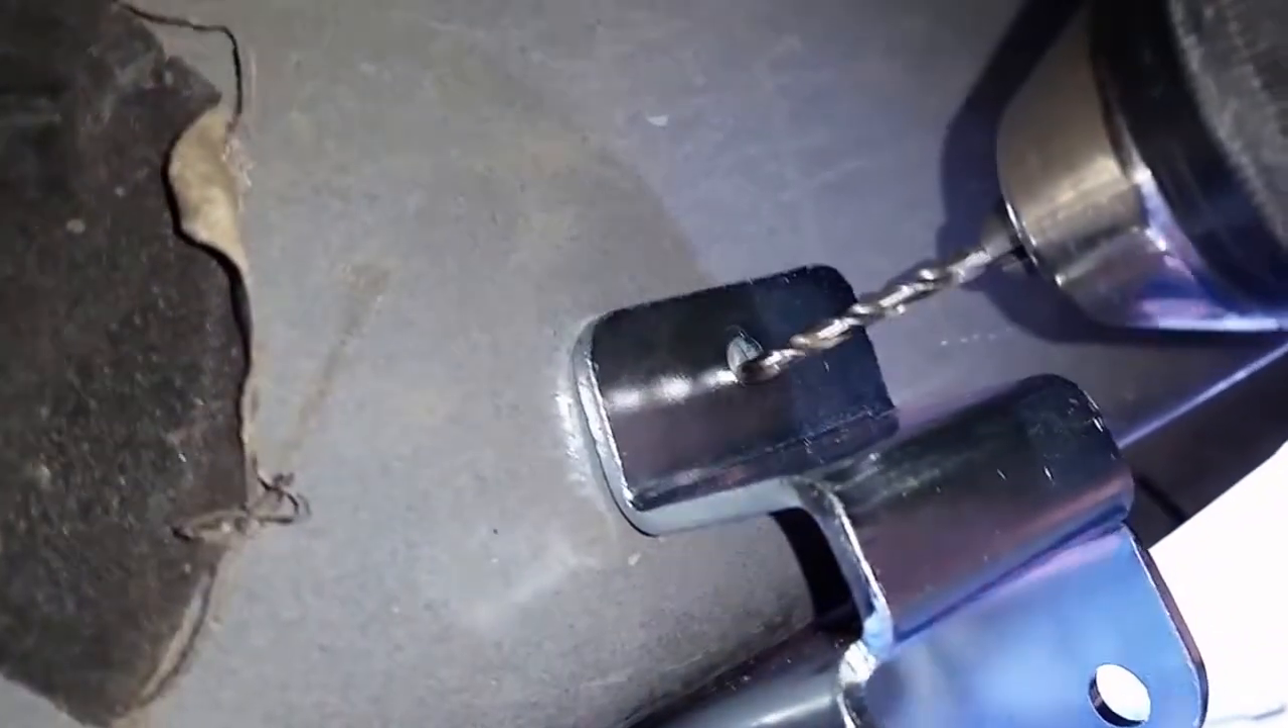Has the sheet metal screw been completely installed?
No.